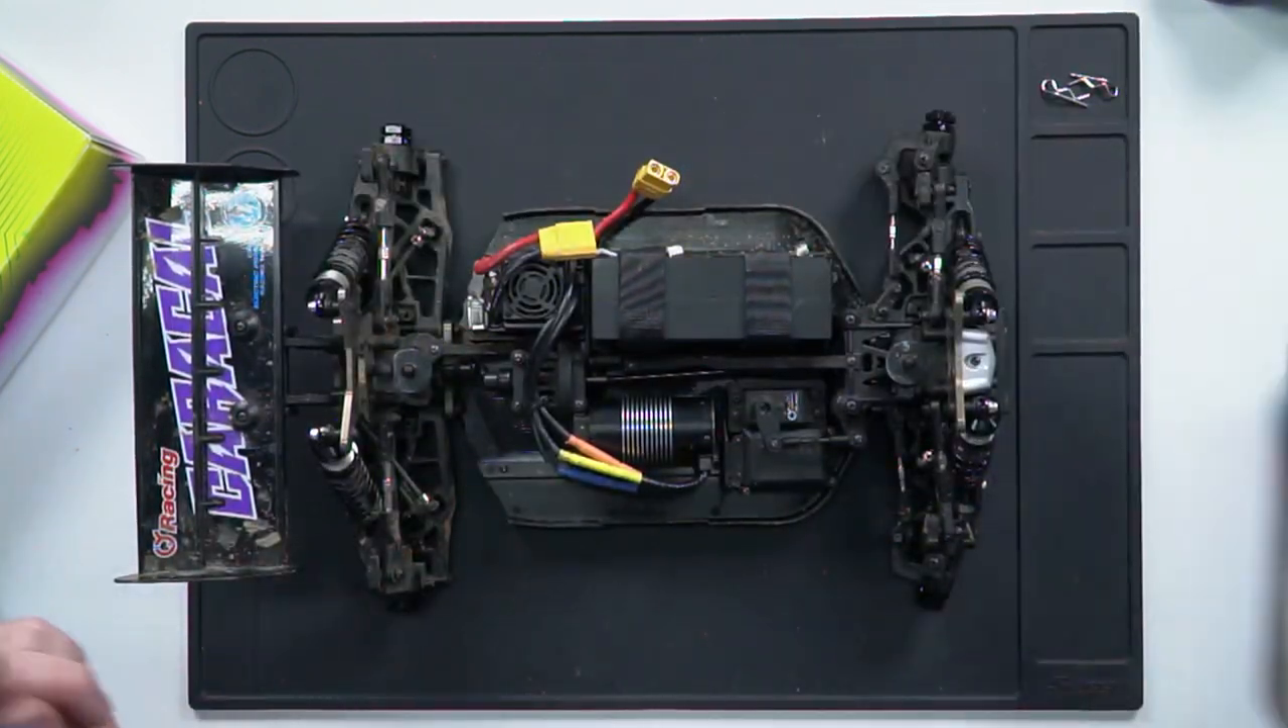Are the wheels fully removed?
Yes.